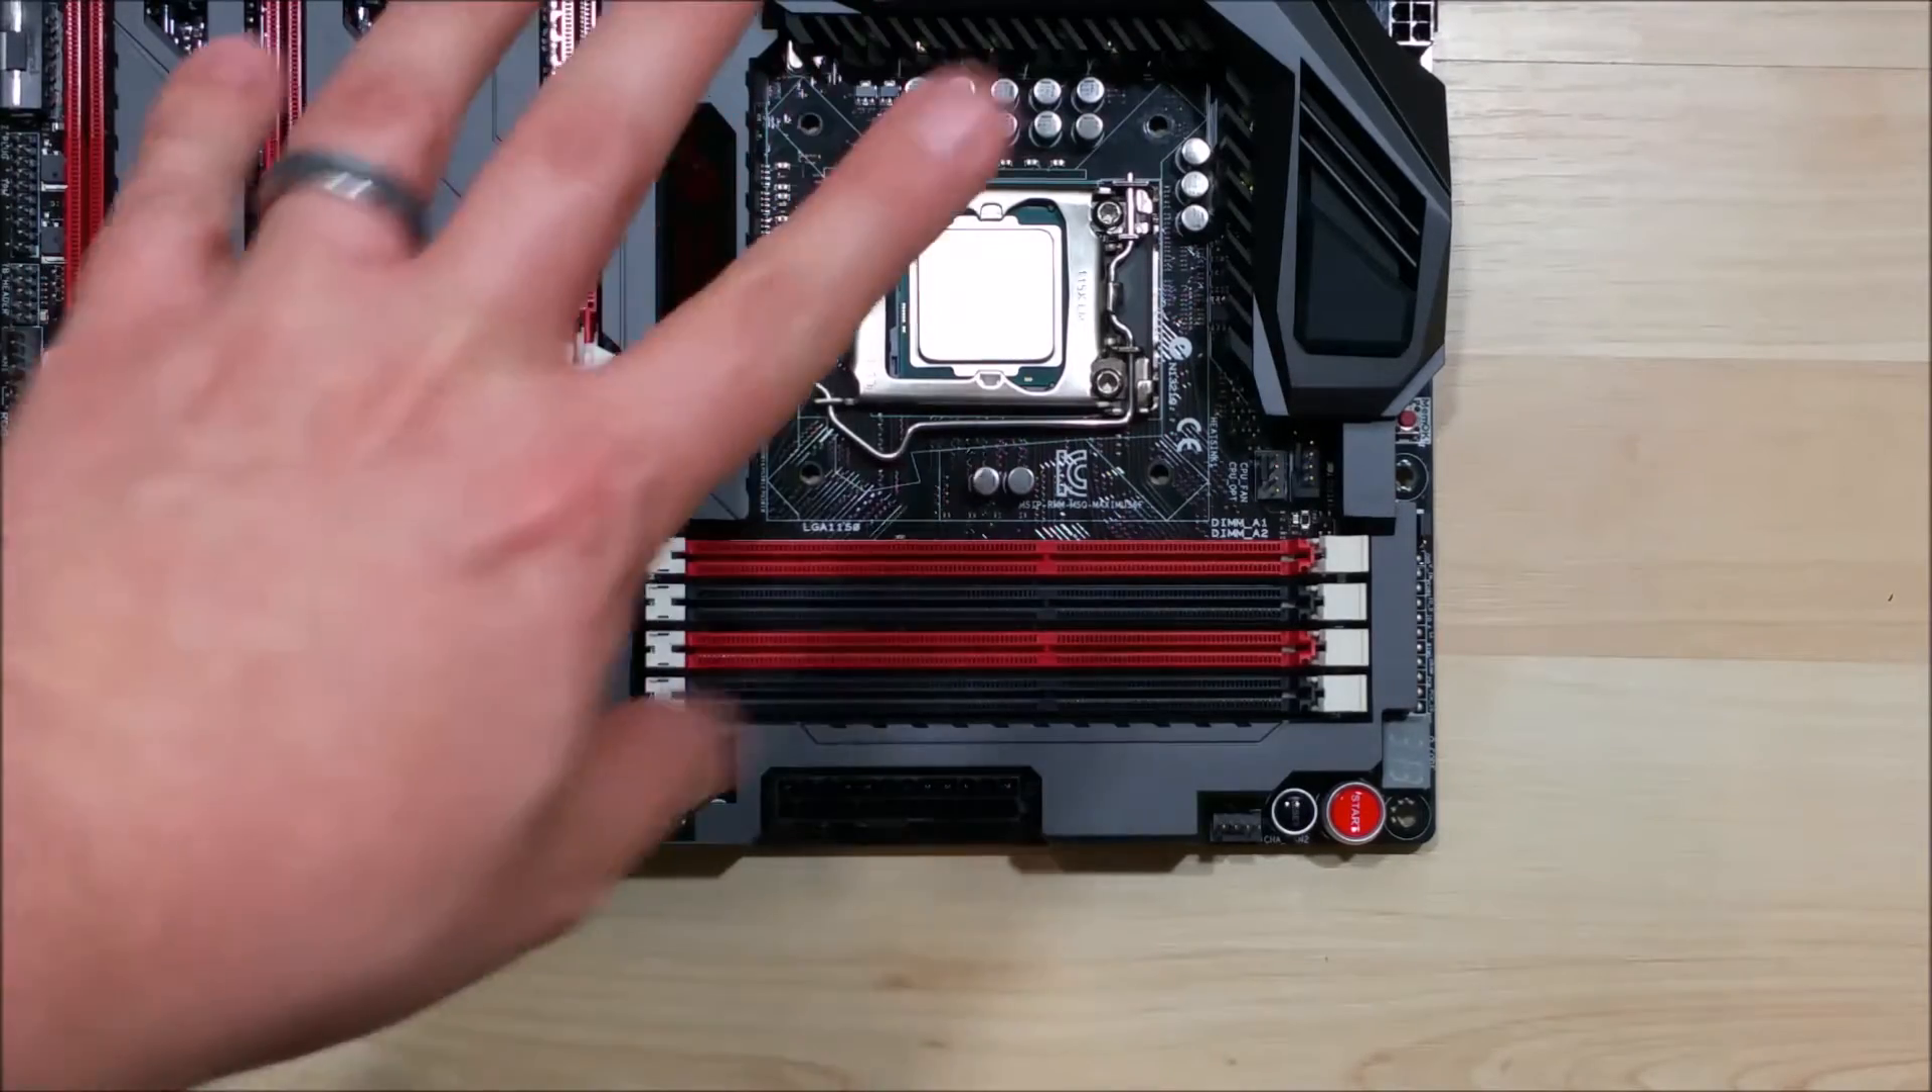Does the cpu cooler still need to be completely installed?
Yes.